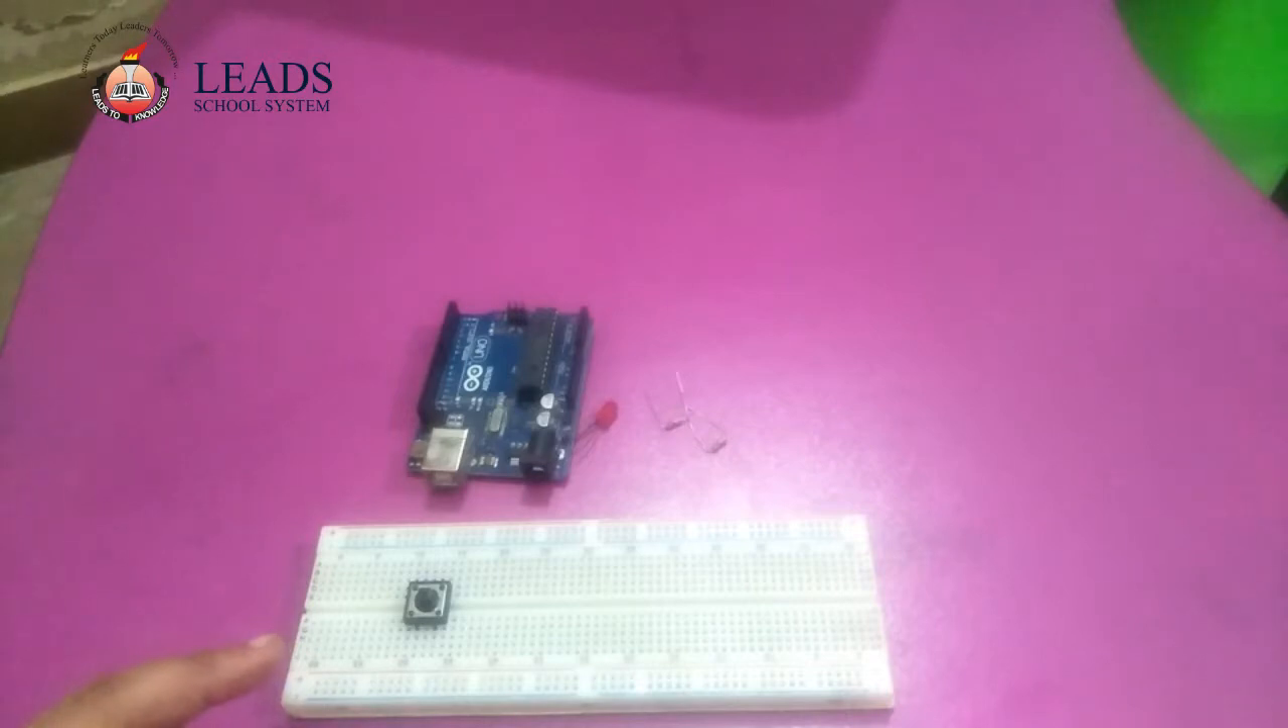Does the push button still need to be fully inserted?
No.